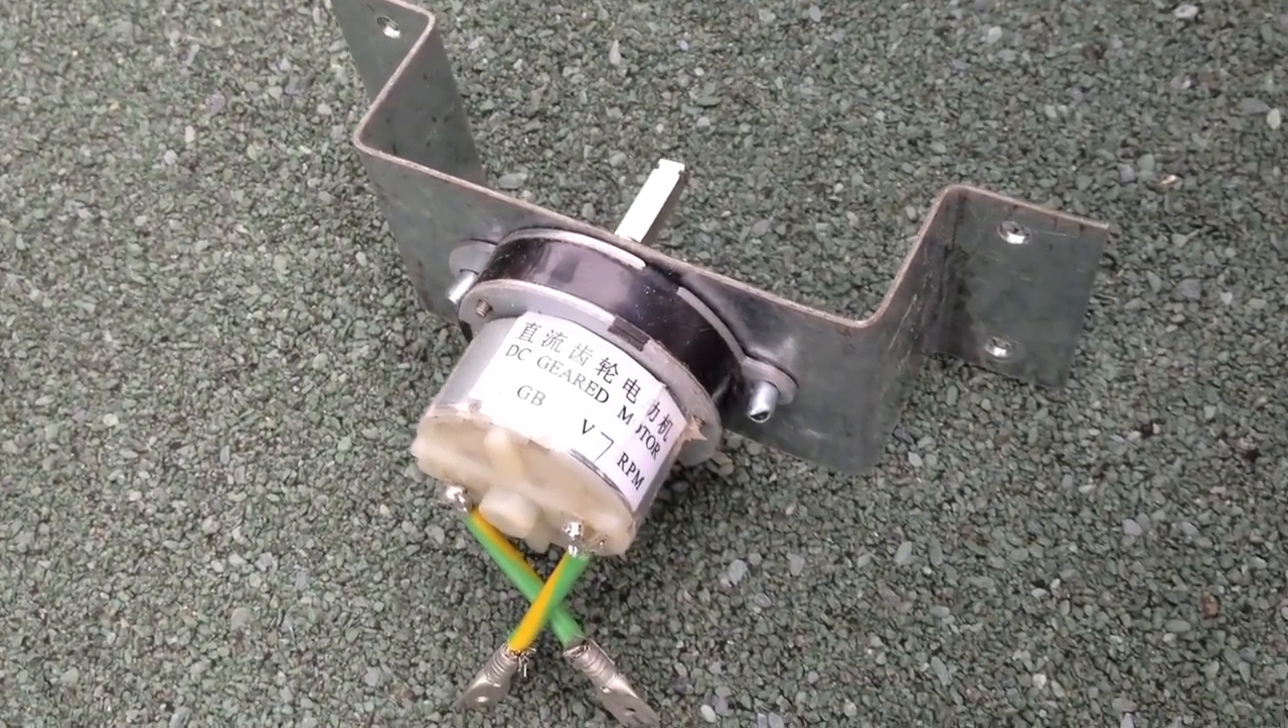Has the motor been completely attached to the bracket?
Yes.